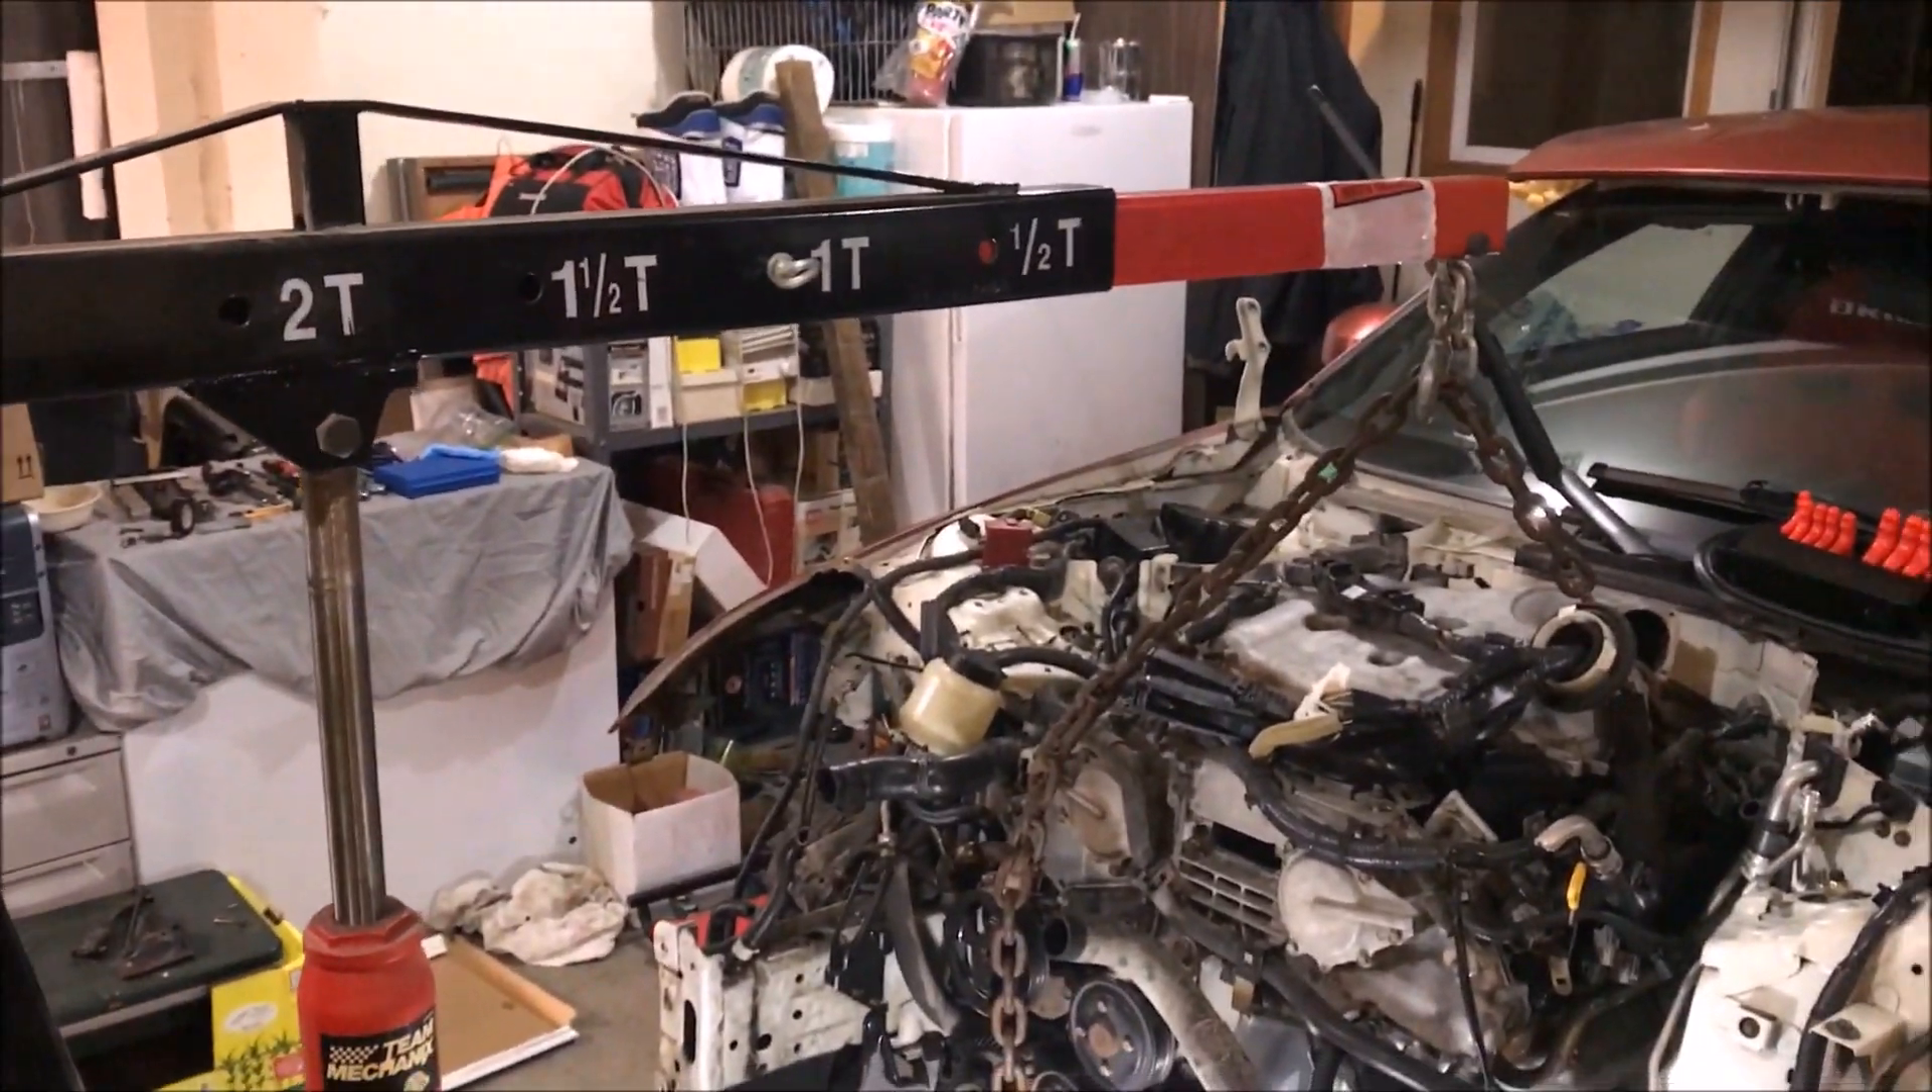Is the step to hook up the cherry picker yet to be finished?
No.